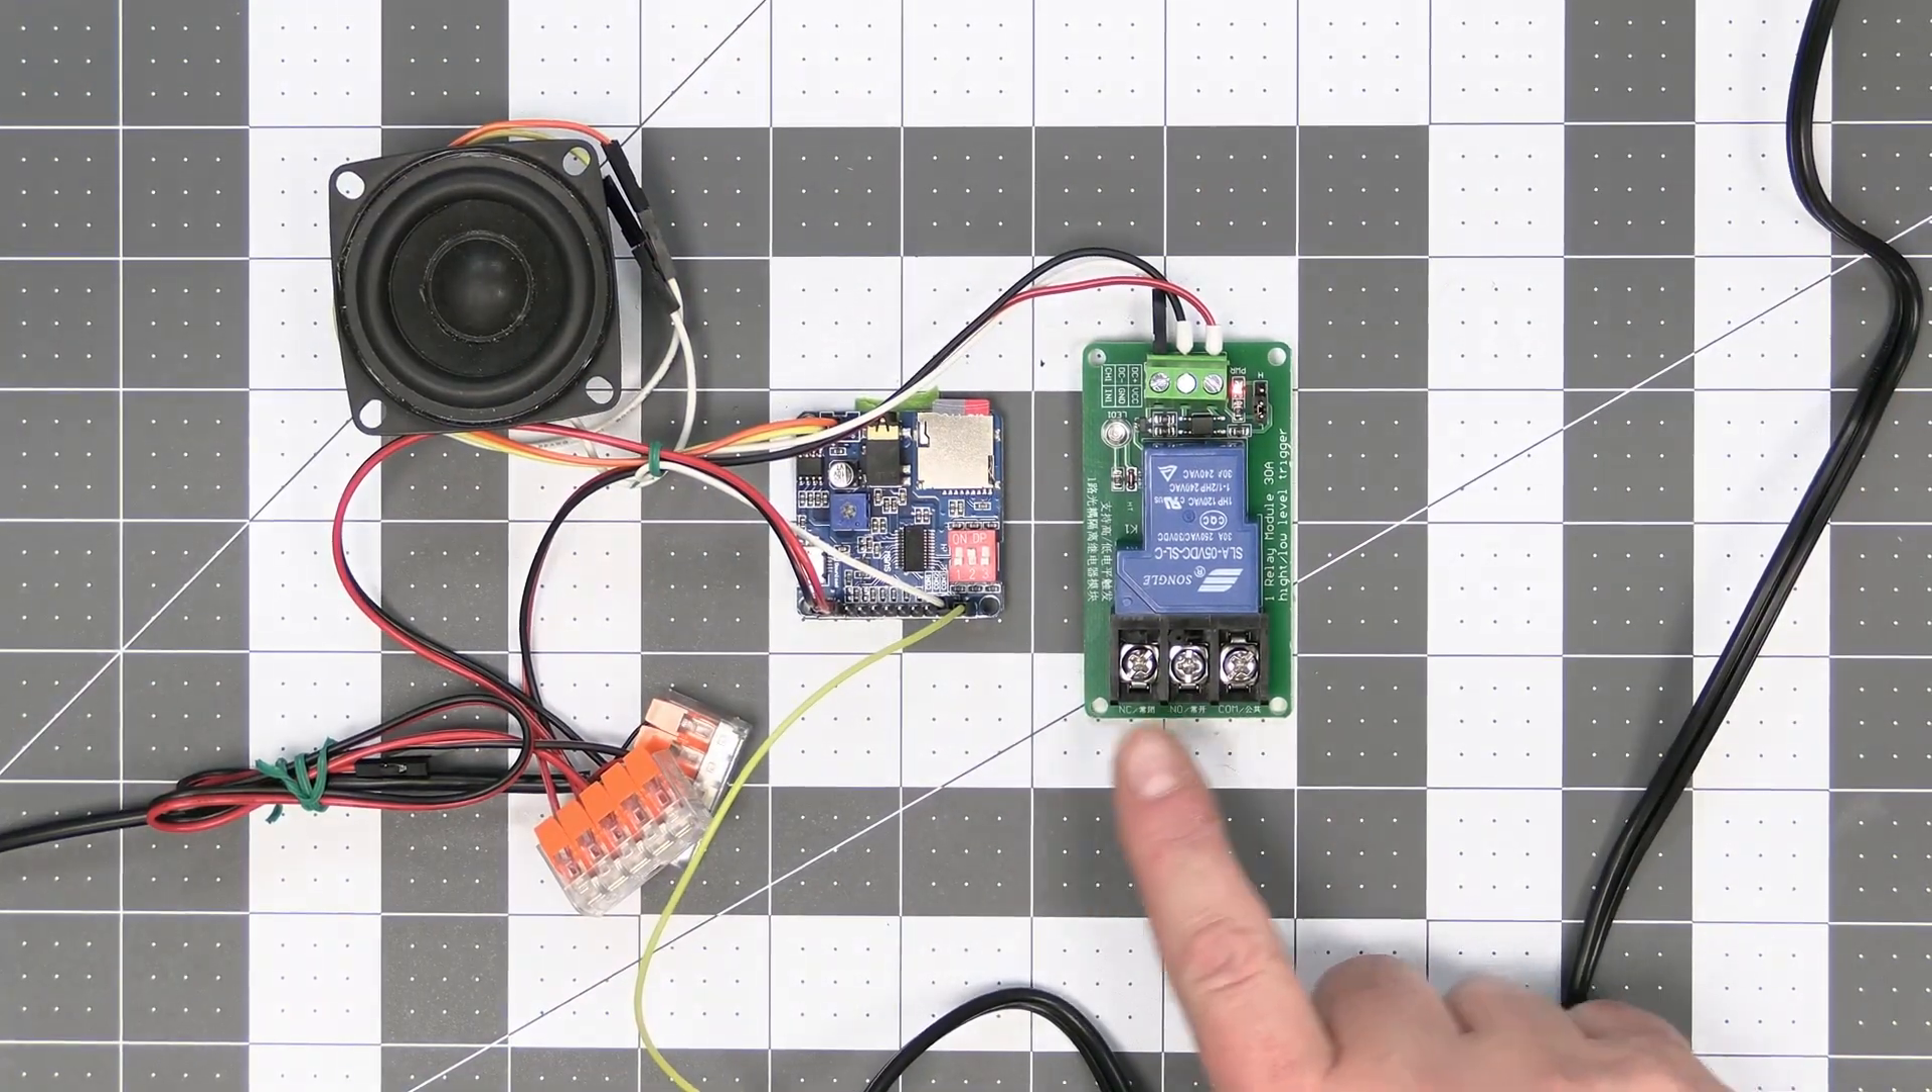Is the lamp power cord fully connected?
No.